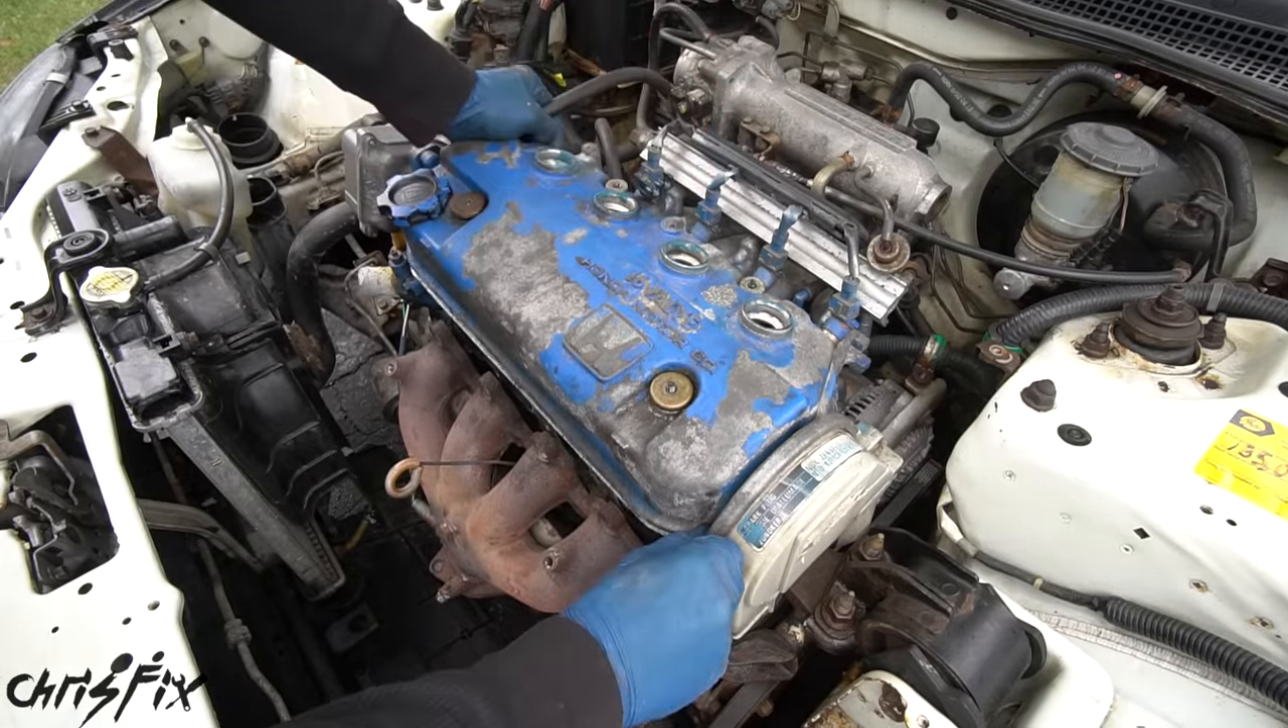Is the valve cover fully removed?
No.